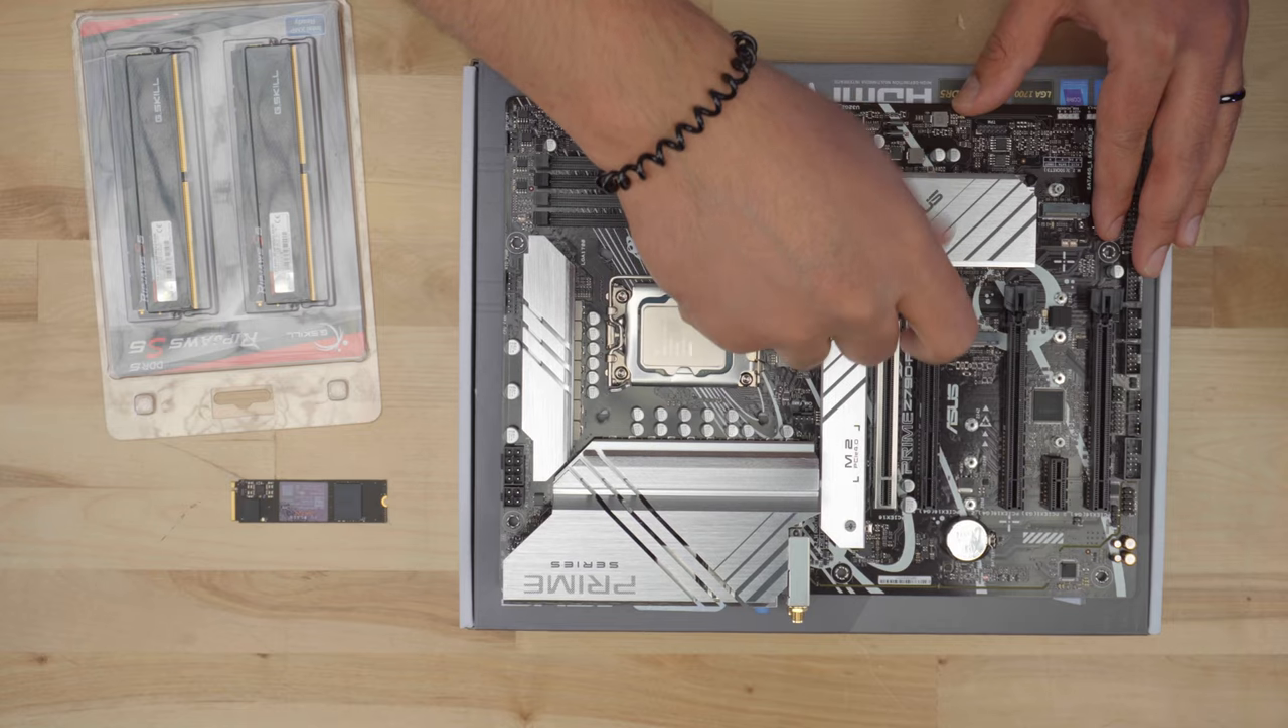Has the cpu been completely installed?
Yes.